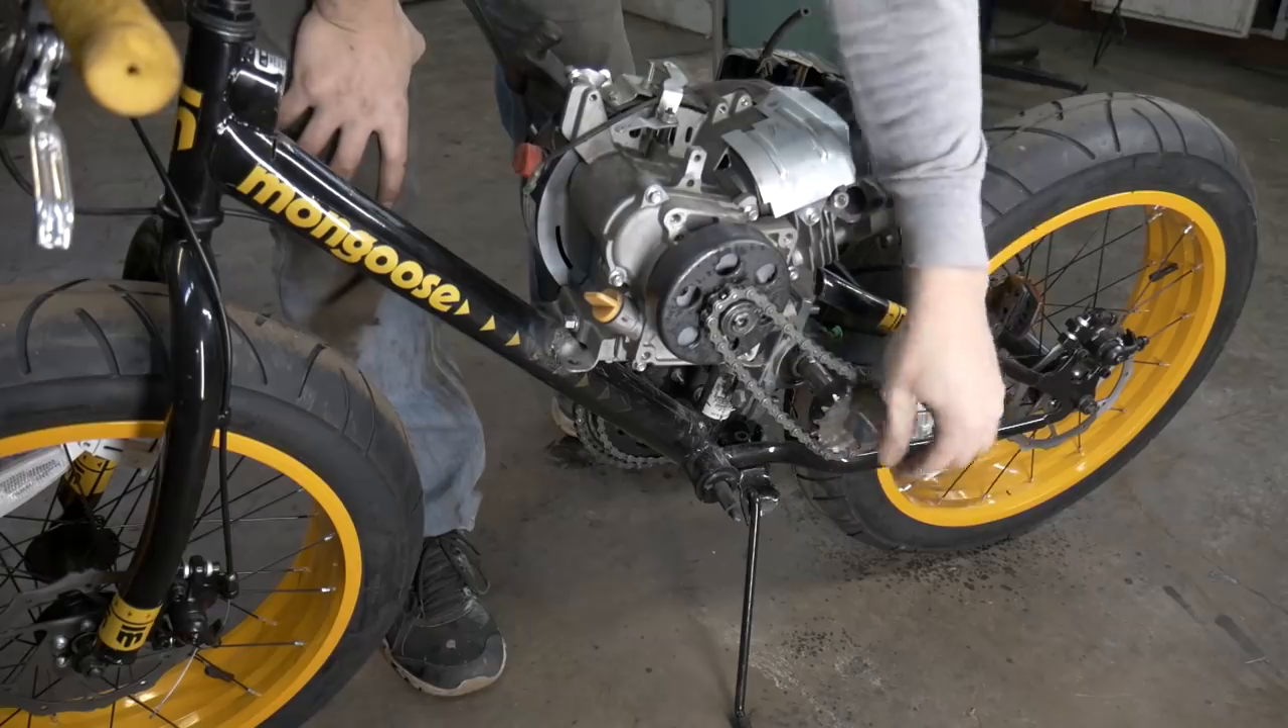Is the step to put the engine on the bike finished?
Yes.